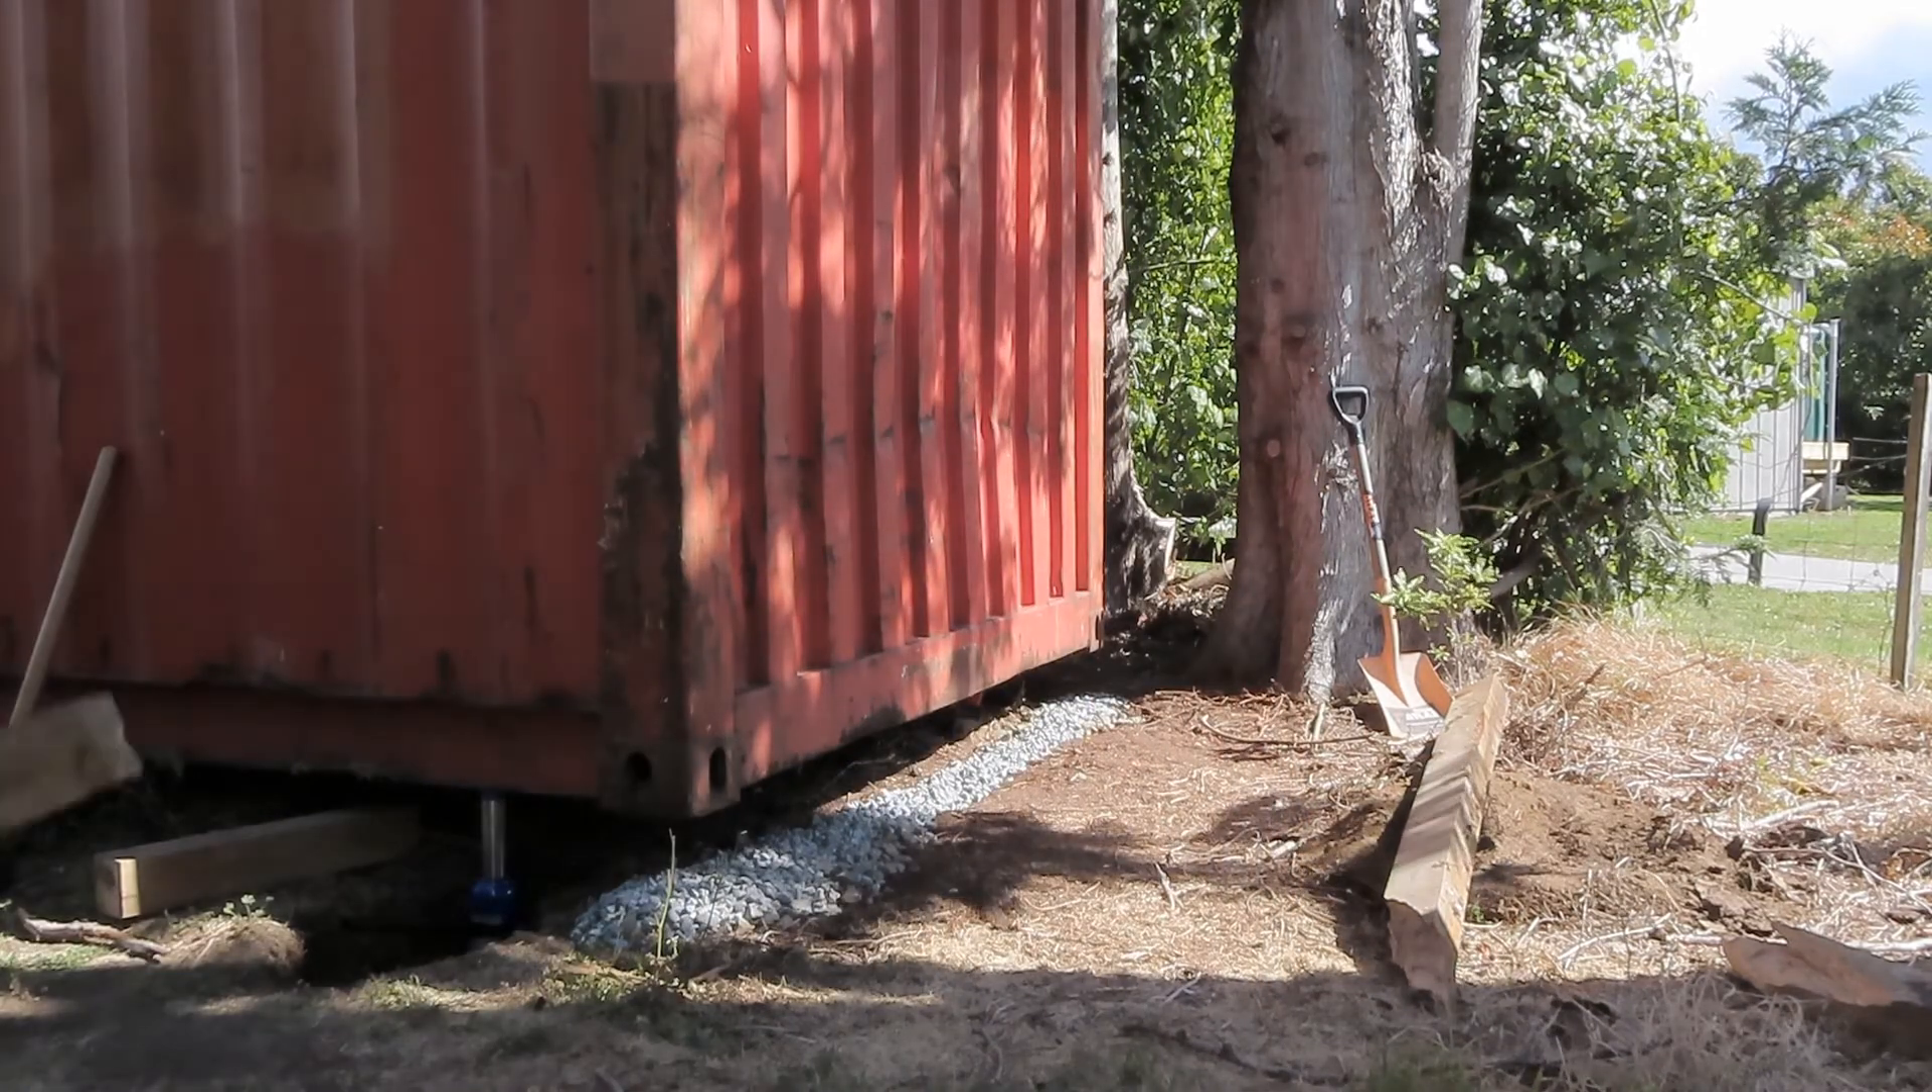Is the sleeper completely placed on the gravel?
No.